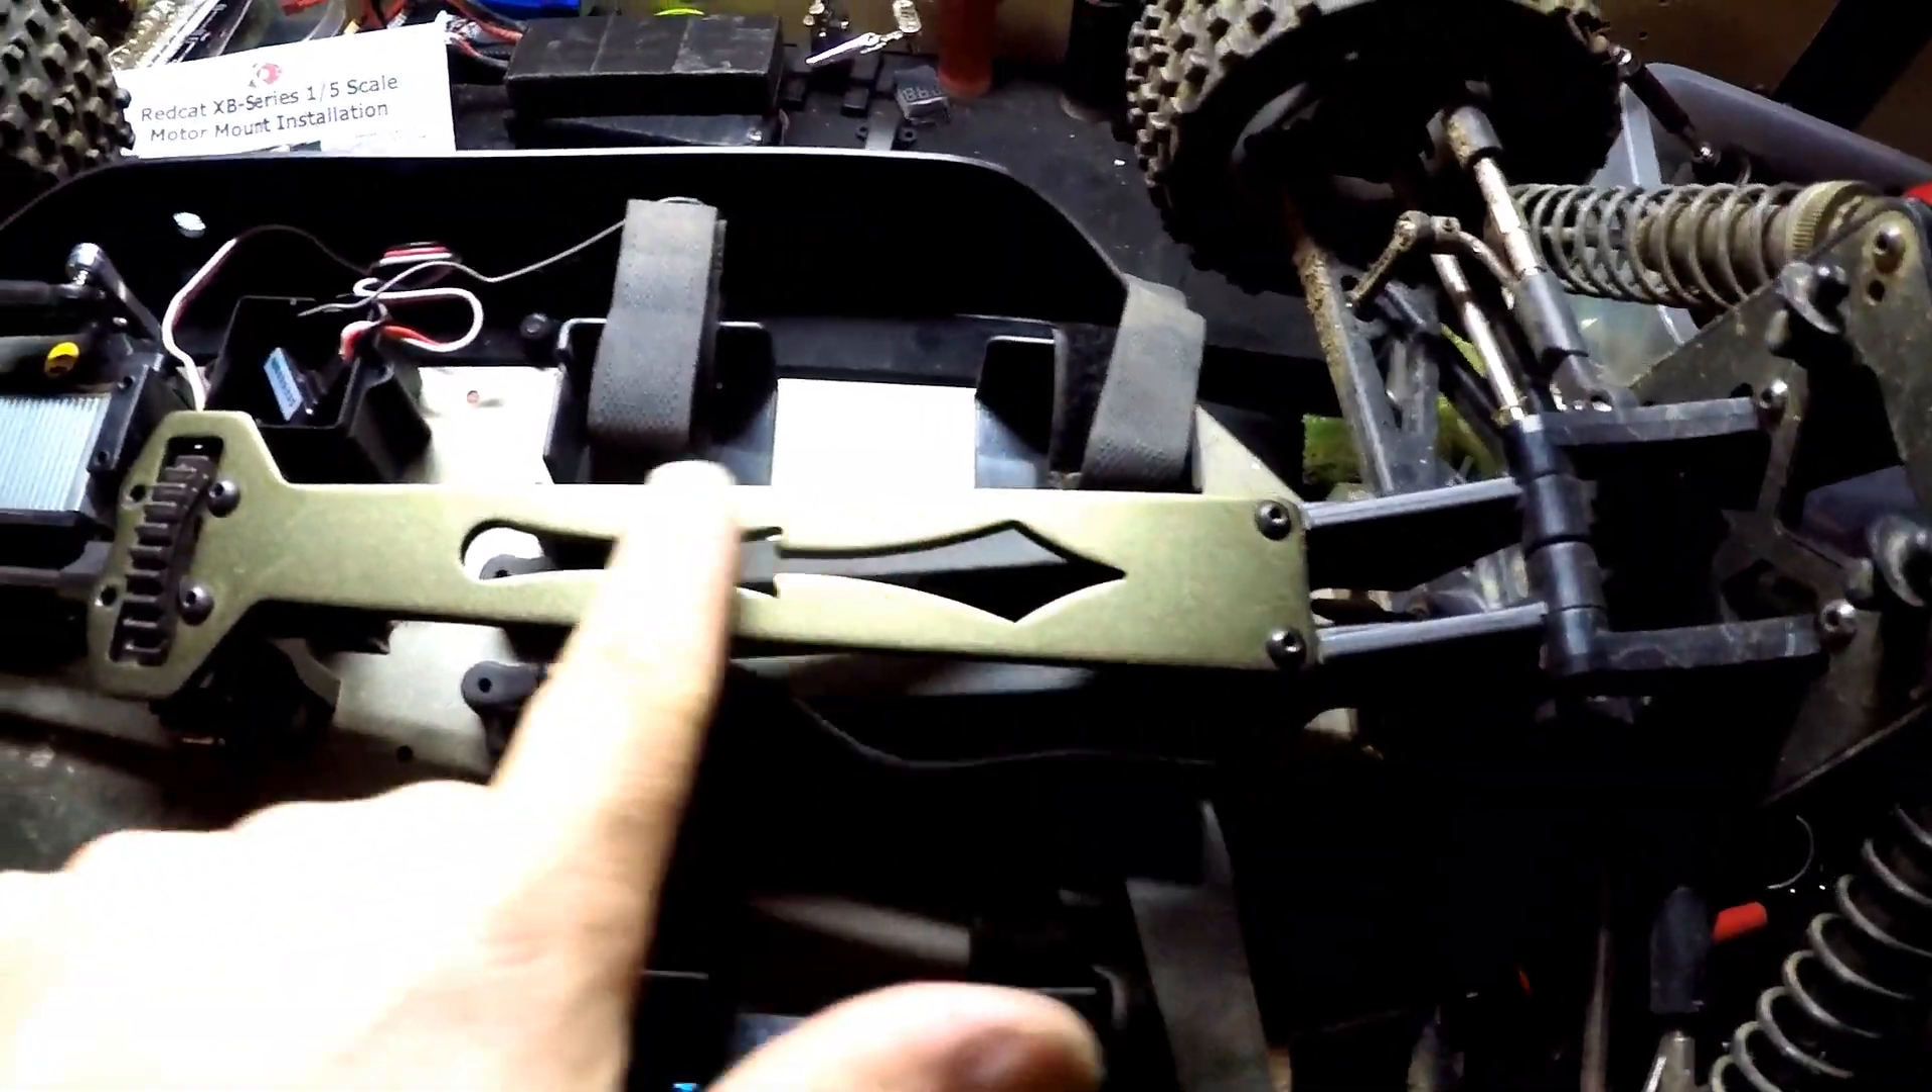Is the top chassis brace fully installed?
Yes.